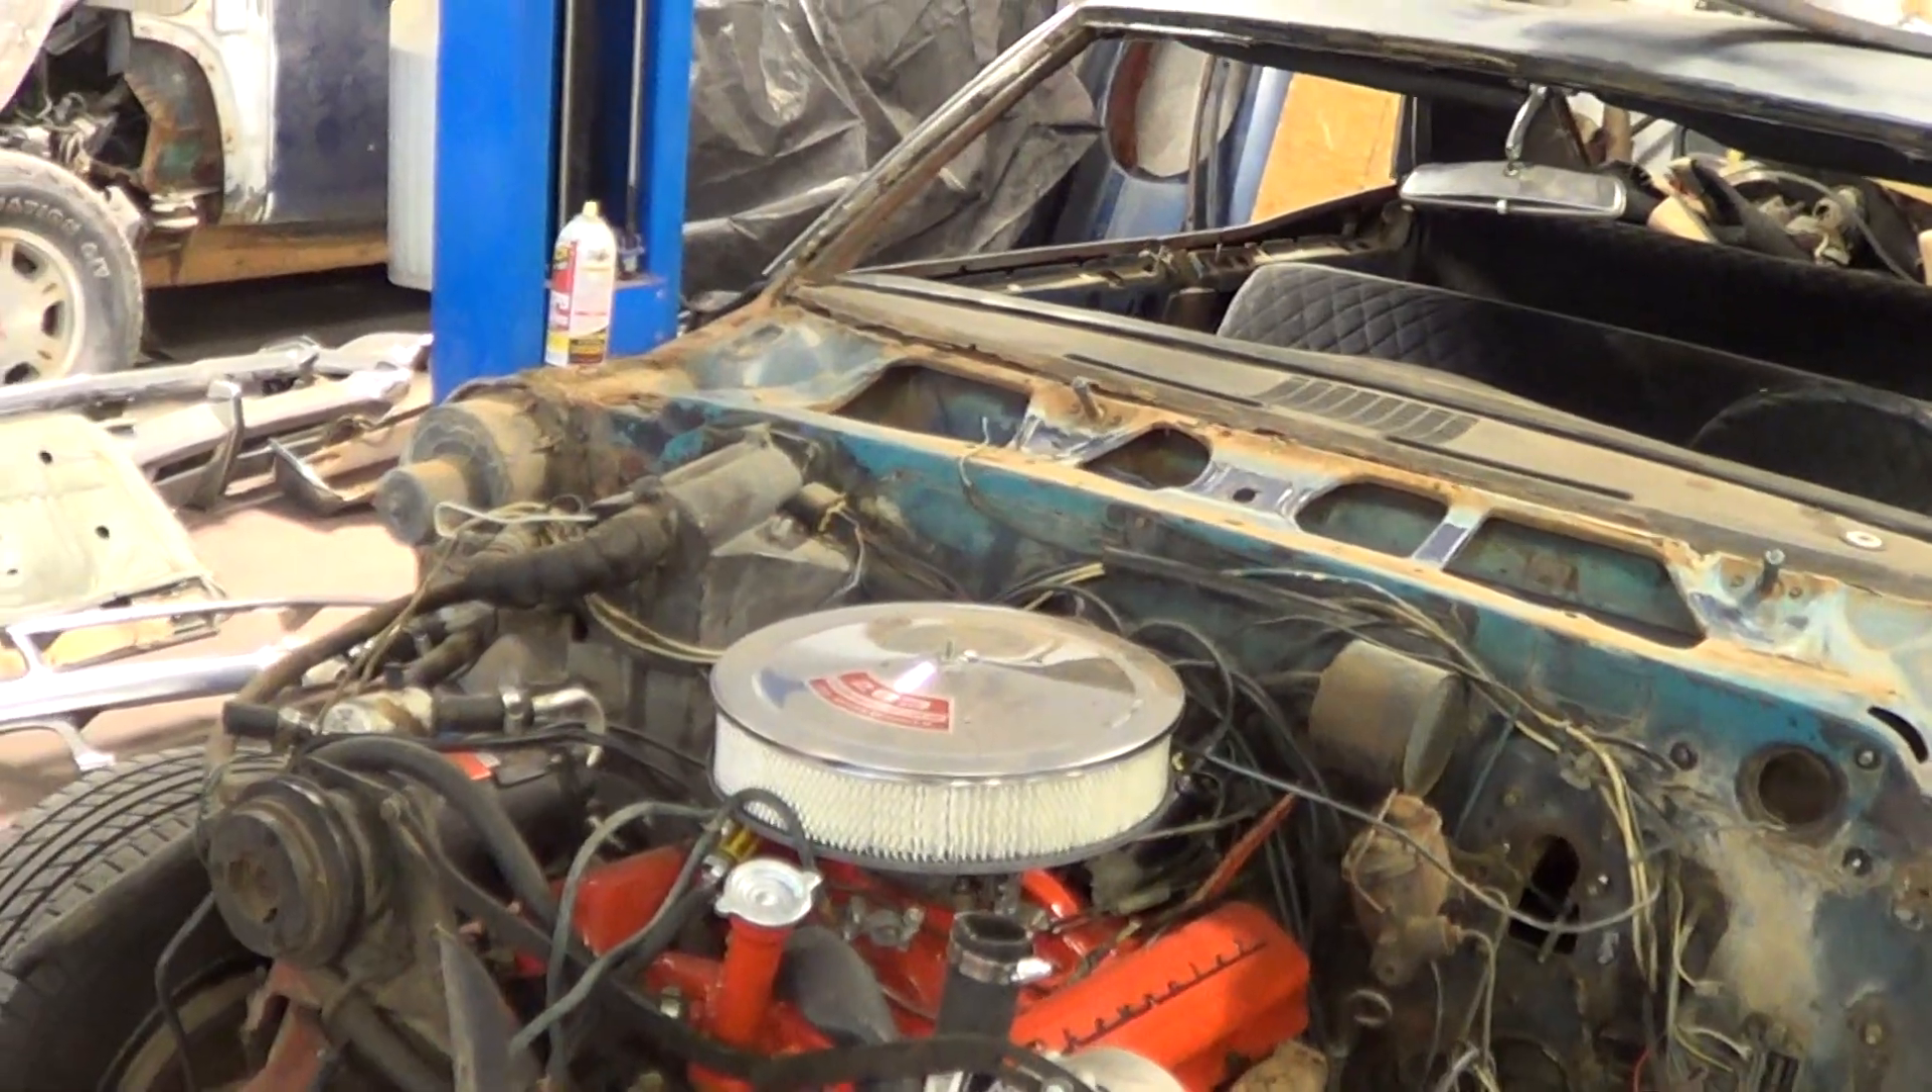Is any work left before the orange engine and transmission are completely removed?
Yes.